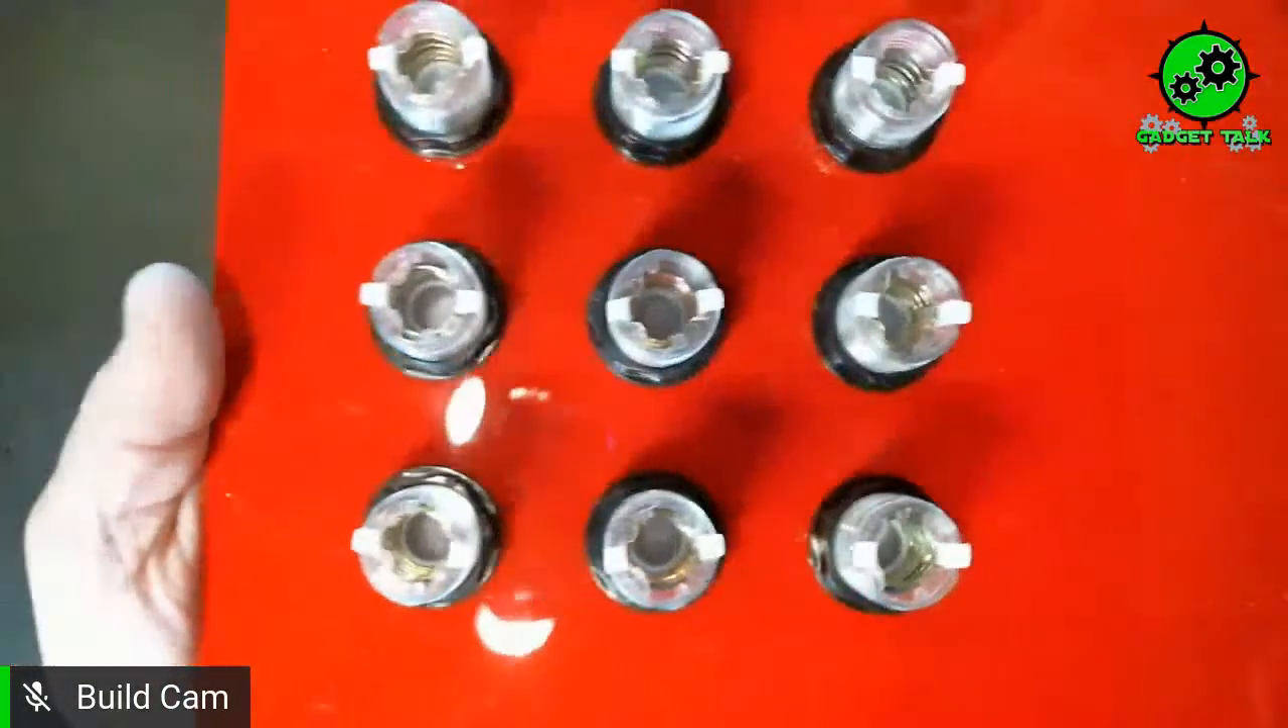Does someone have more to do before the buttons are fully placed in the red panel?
No.